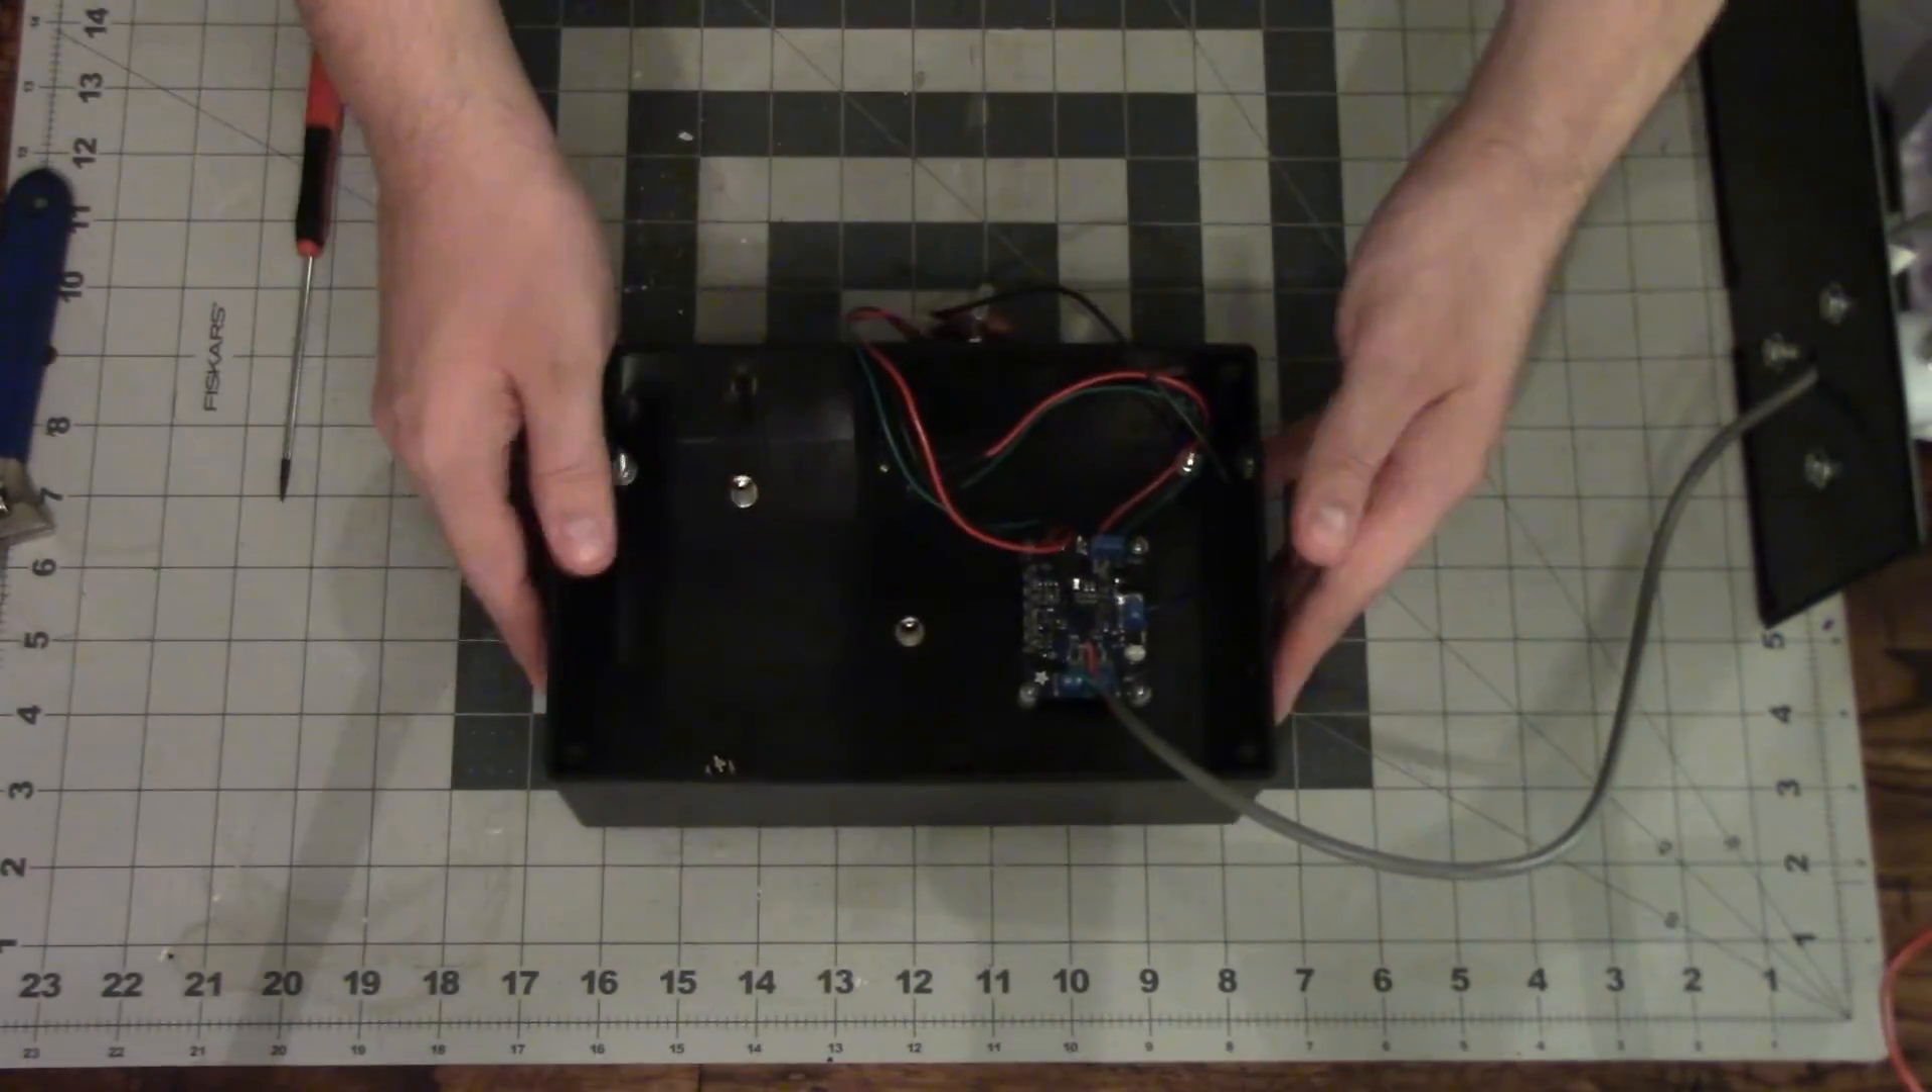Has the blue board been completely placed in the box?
Yes.